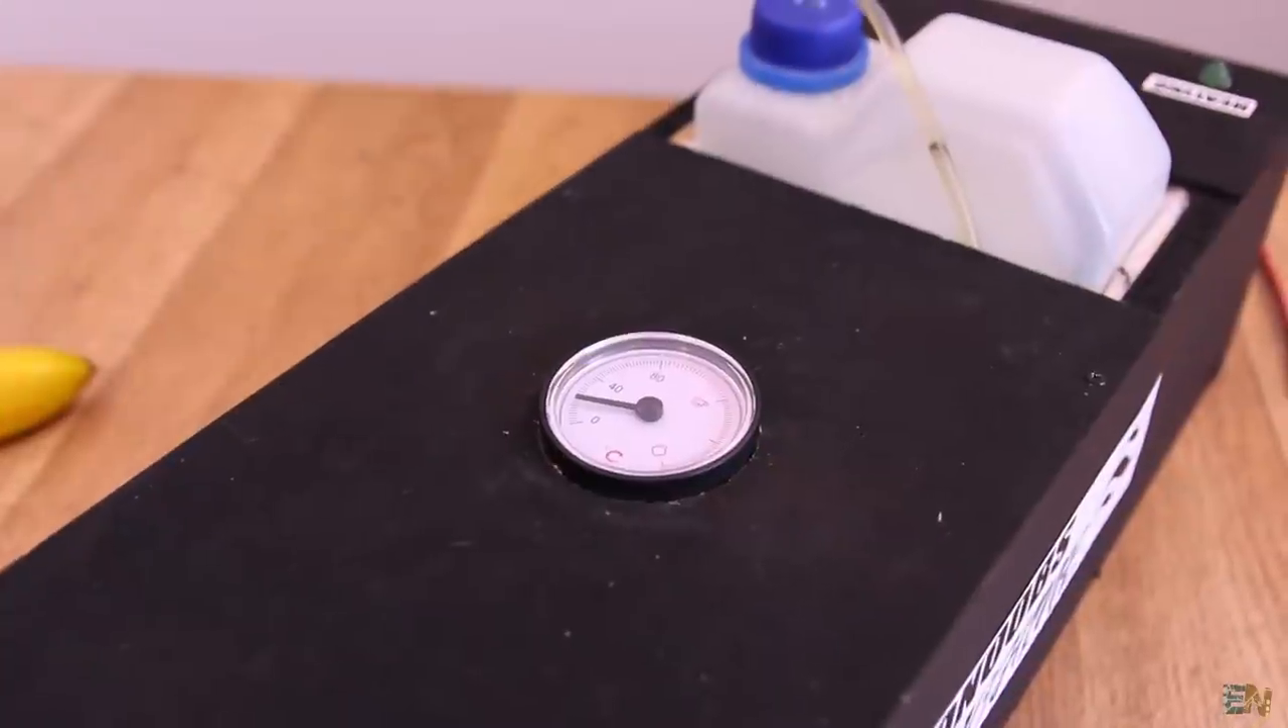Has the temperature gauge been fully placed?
Yes.